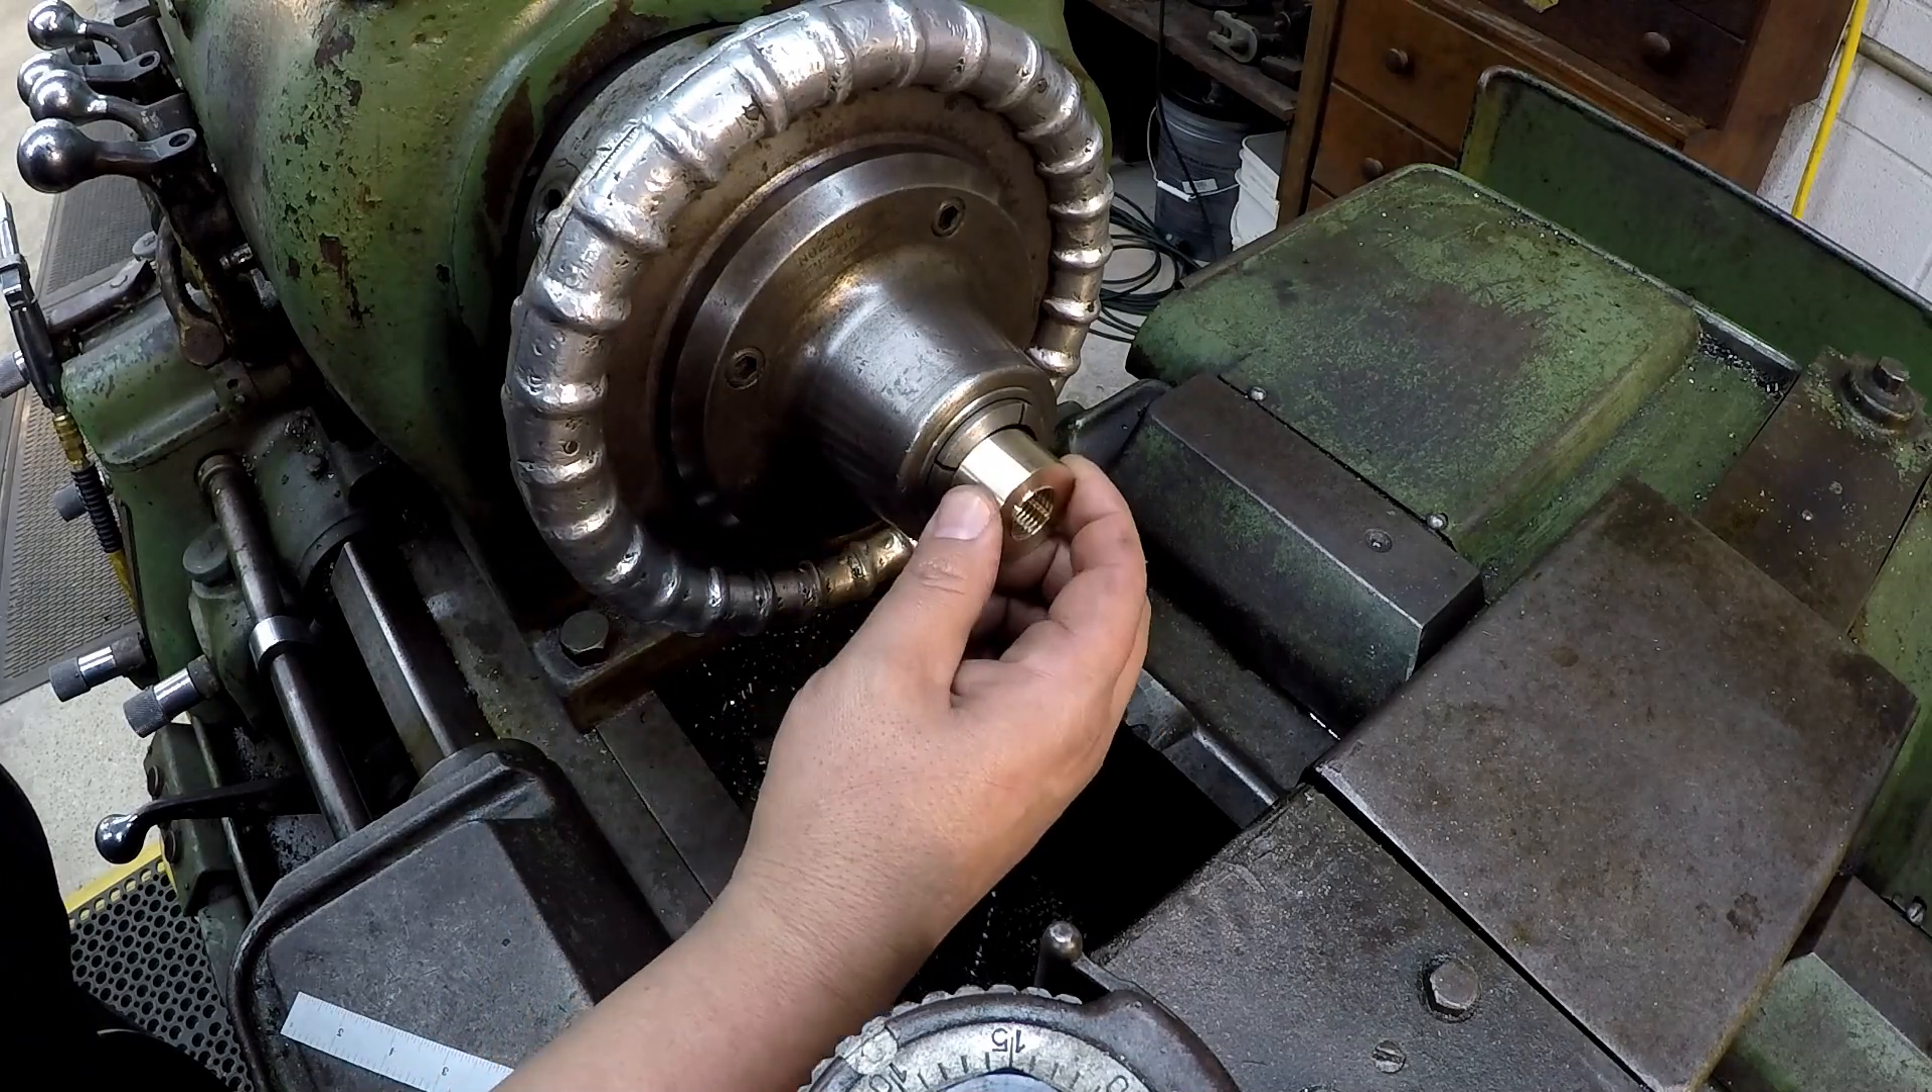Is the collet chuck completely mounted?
Yes.